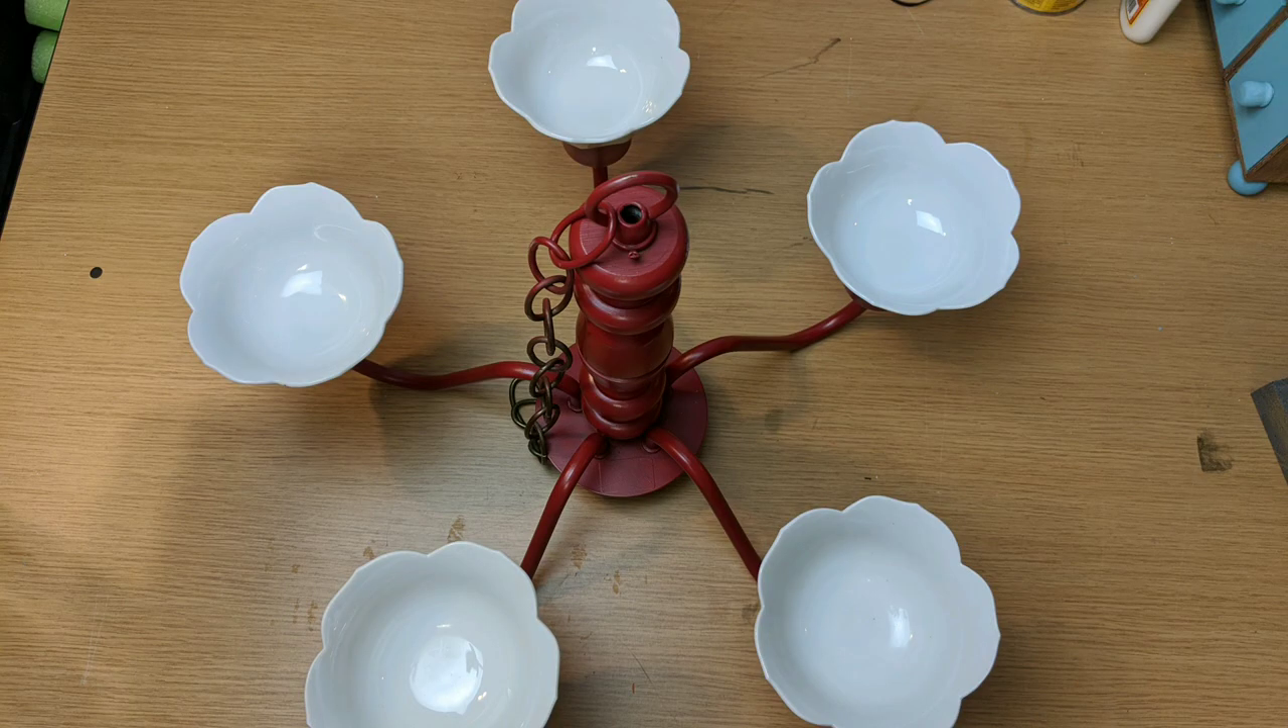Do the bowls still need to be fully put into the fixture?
No.